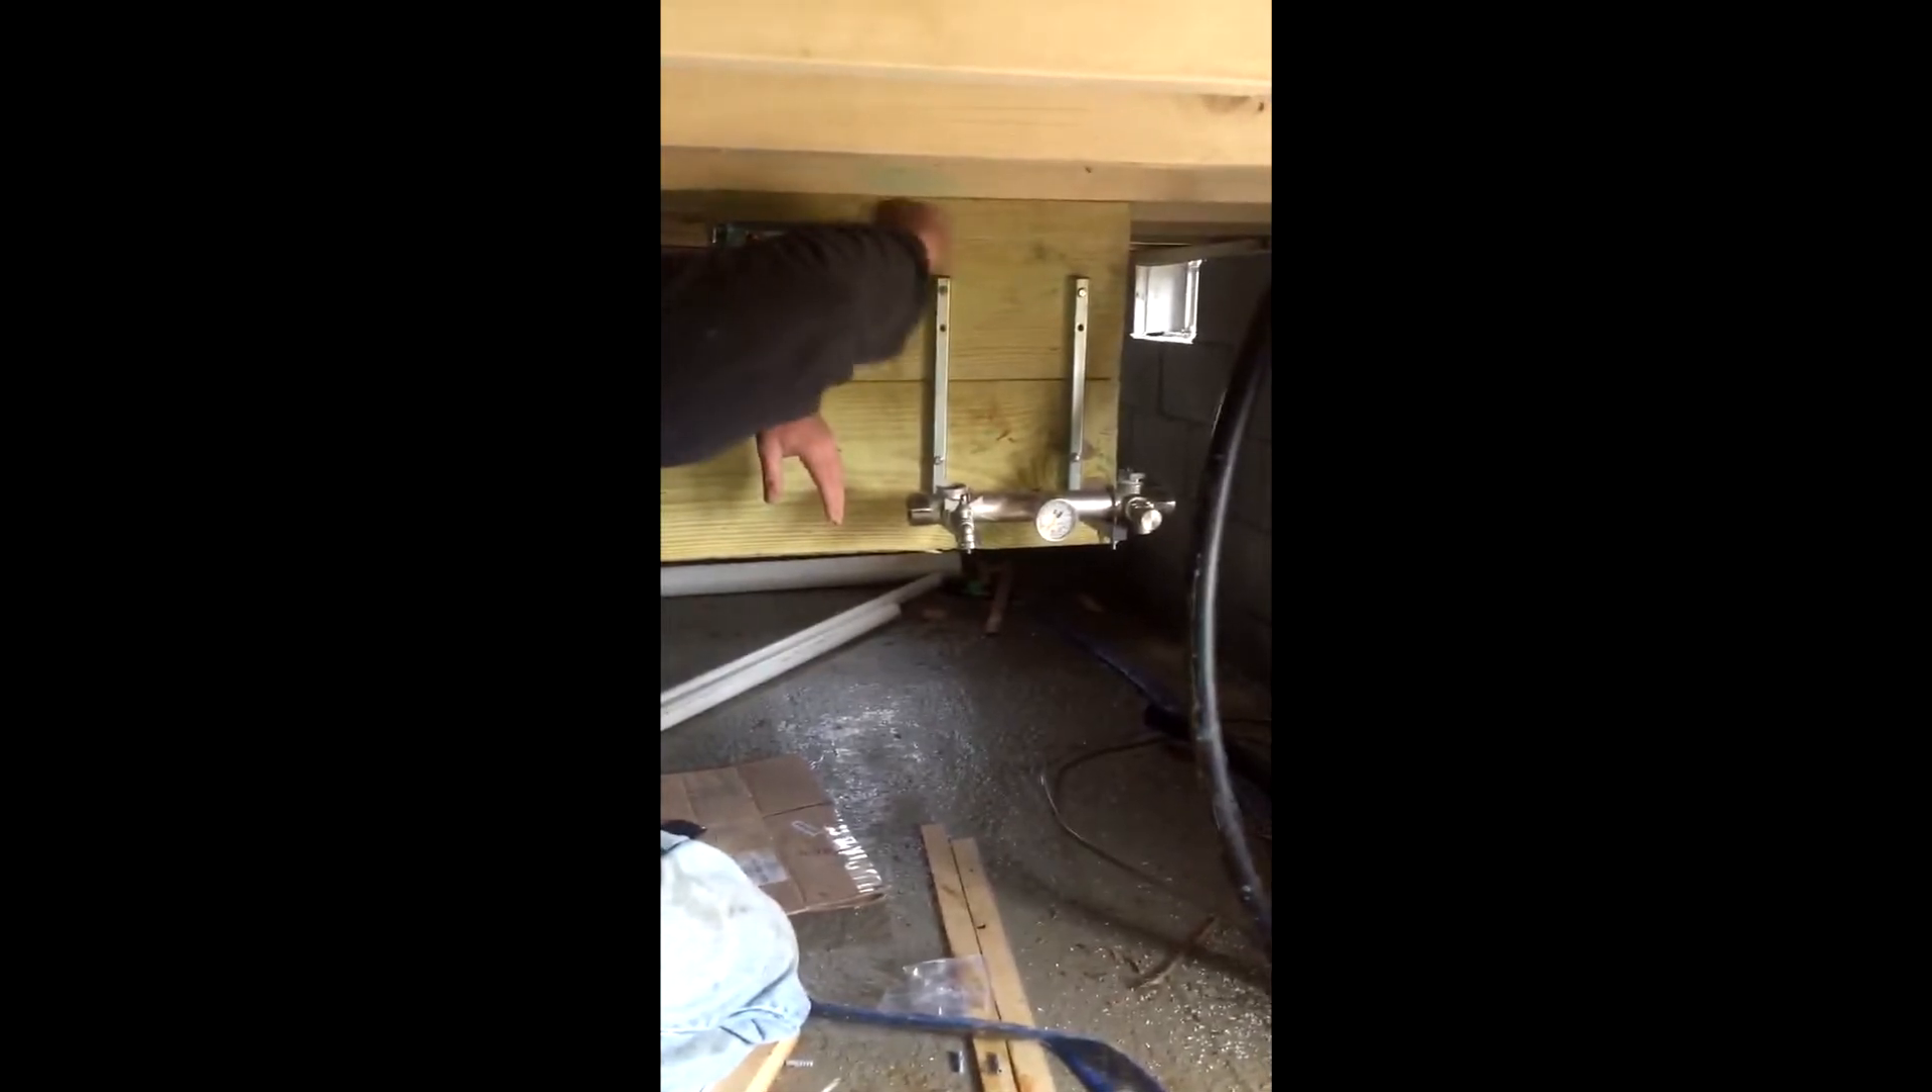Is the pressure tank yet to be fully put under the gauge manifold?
Yes.